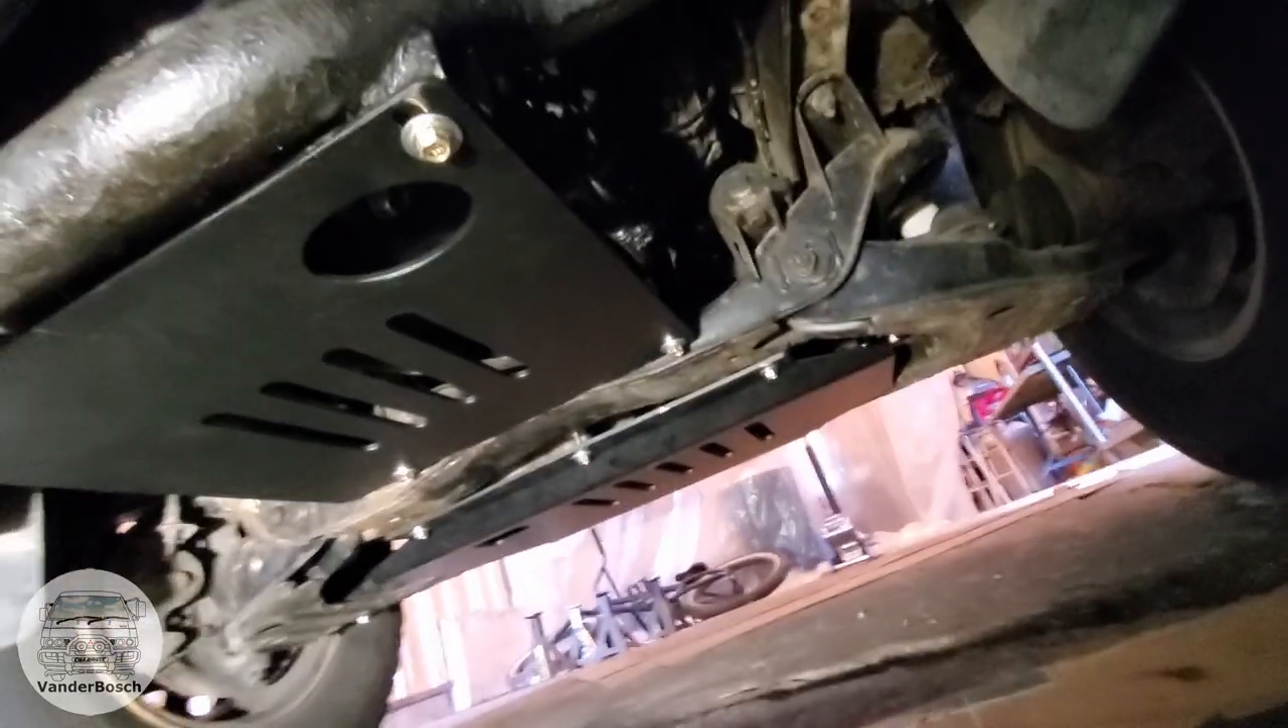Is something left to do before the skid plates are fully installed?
No.